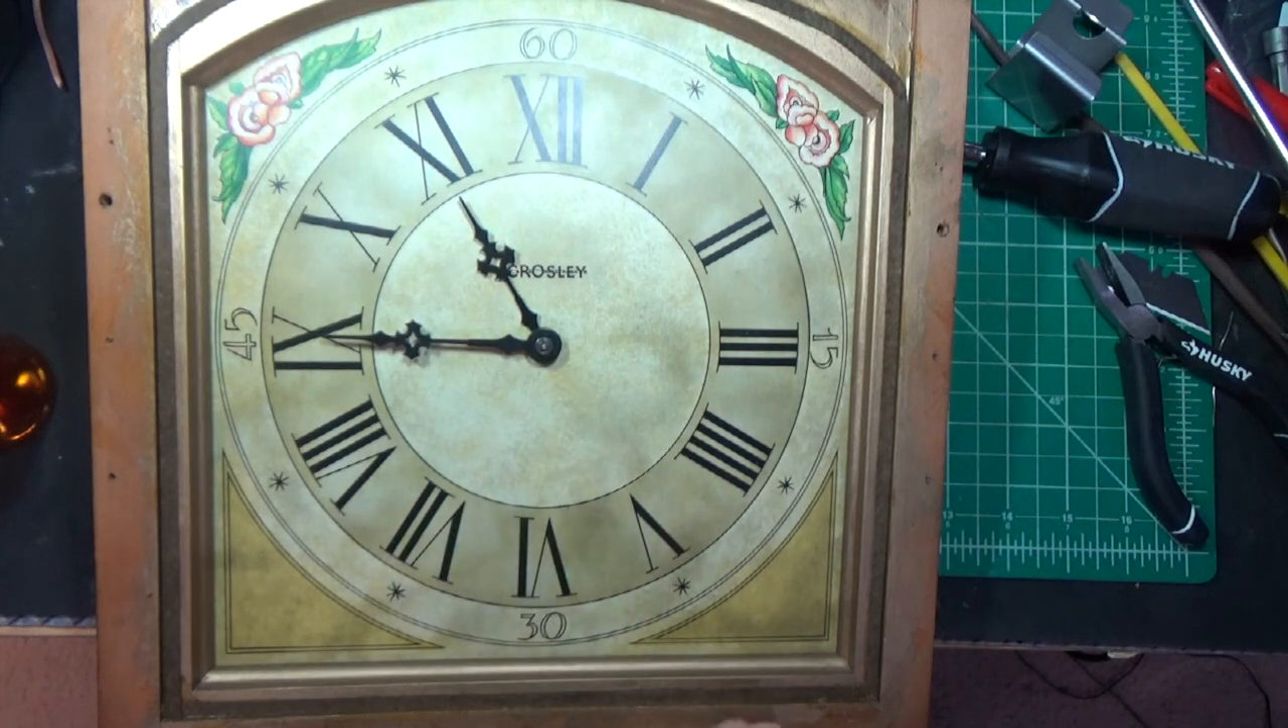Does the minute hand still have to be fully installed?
No.